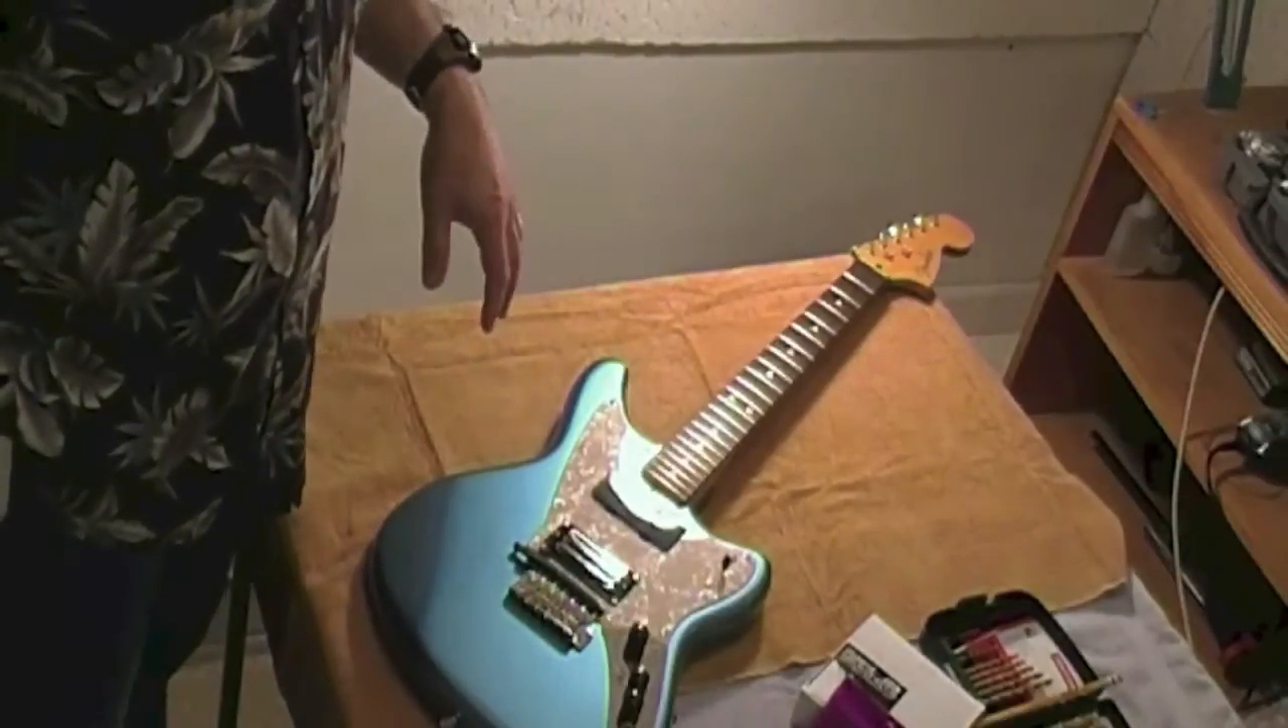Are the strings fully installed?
No.